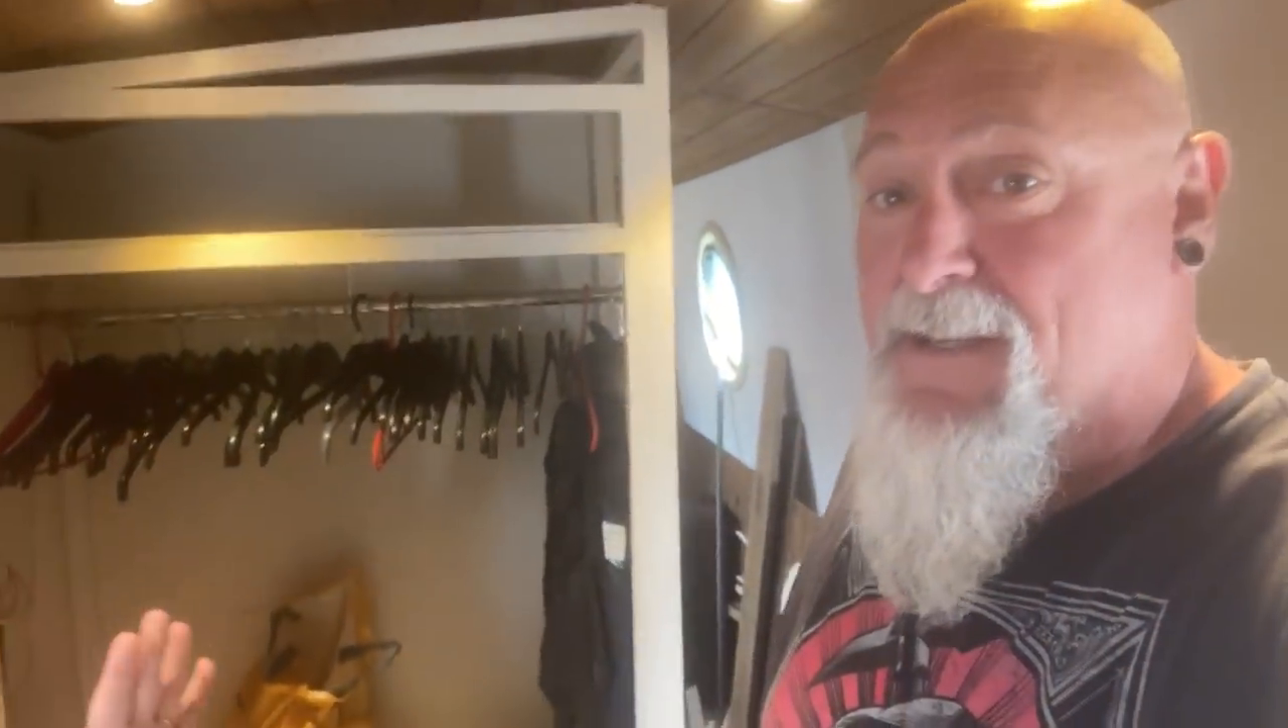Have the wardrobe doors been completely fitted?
No.